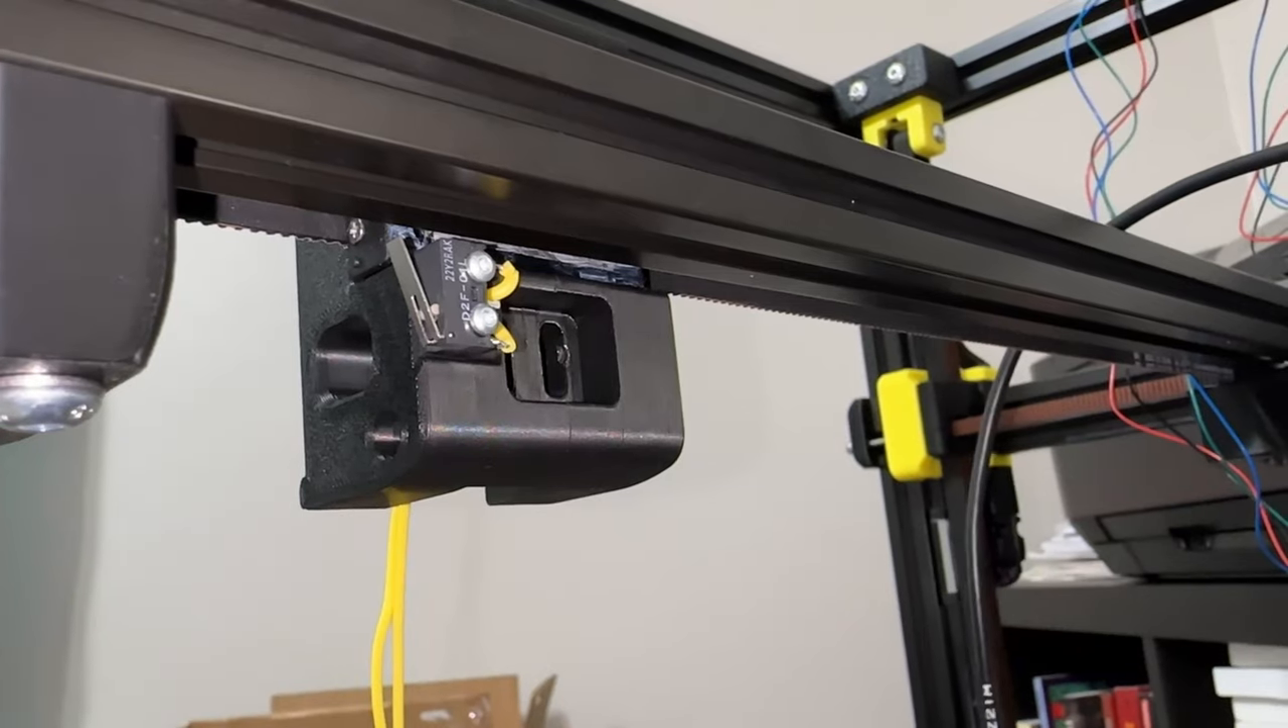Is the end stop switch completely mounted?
Yes.